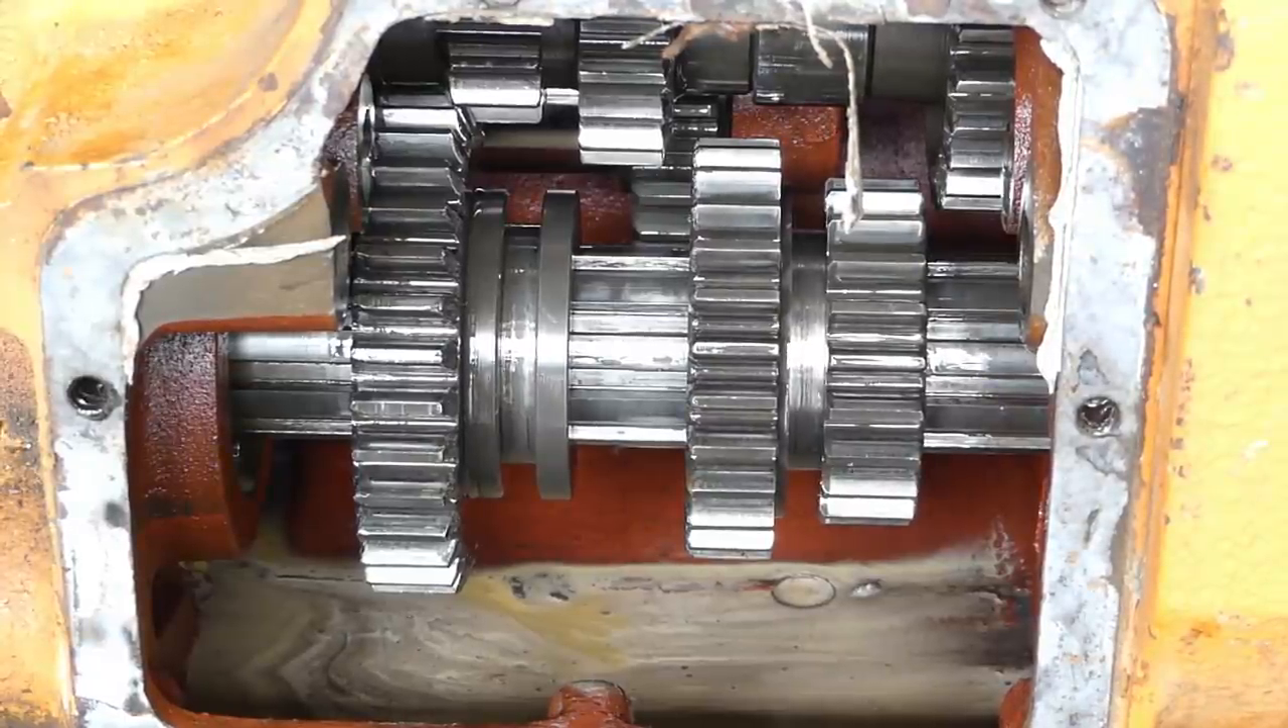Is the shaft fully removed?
No.